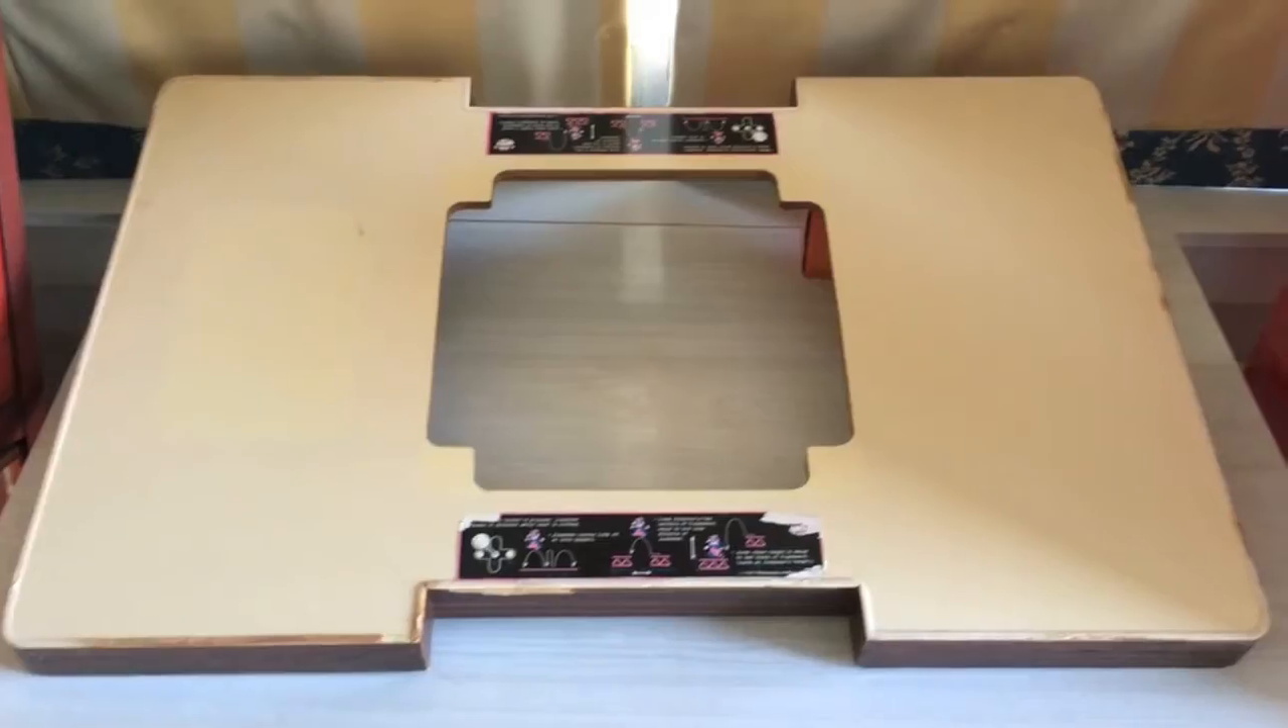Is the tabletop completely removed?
Yes.